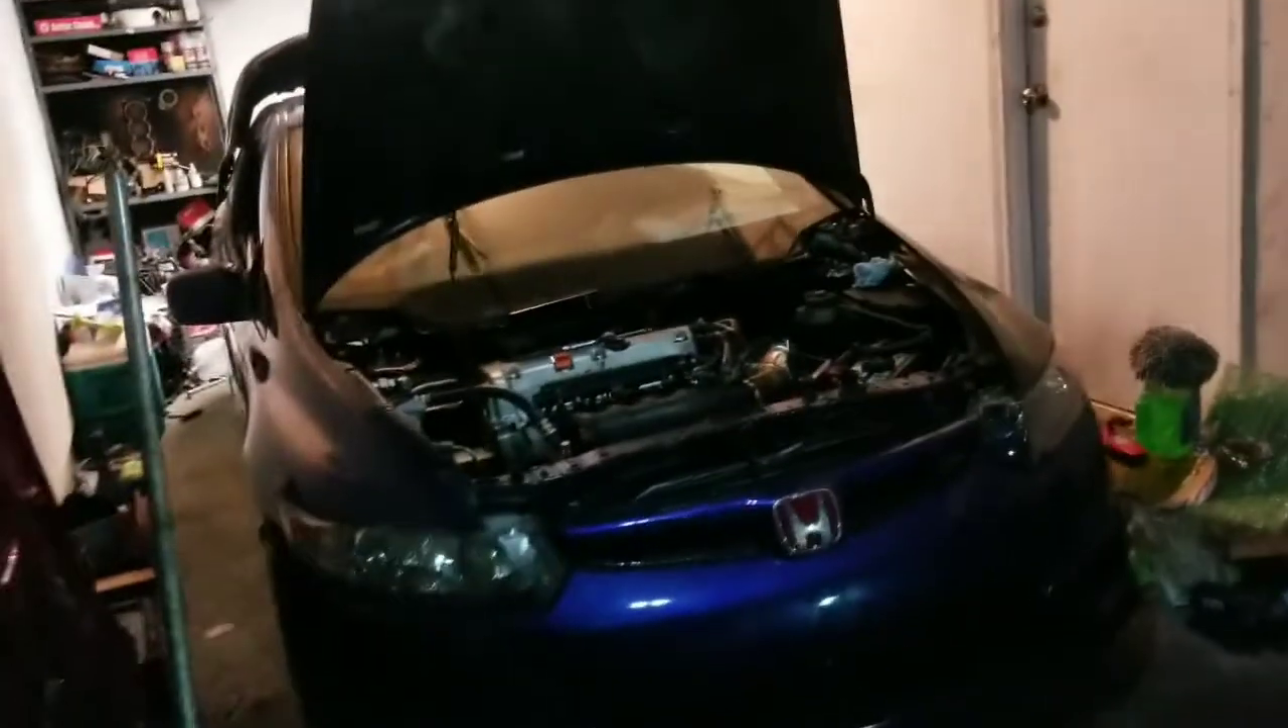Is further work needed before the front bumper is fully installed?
No.